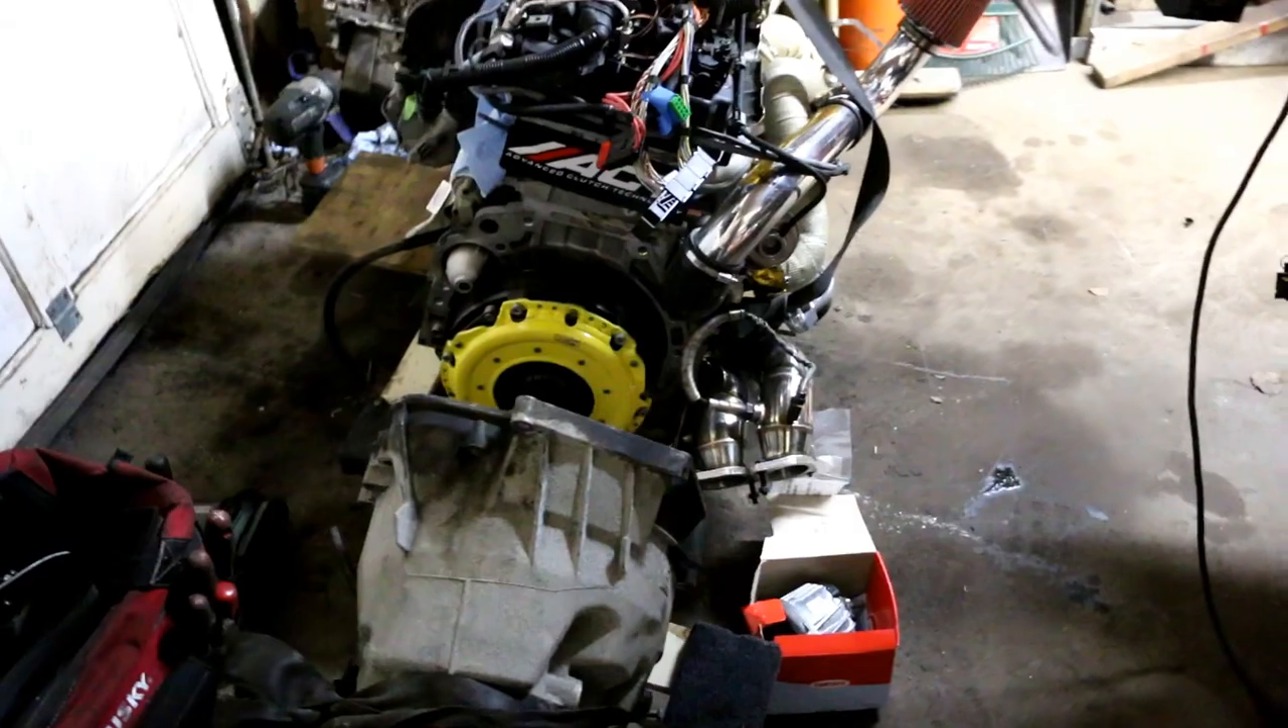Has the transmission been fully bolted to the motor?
No.